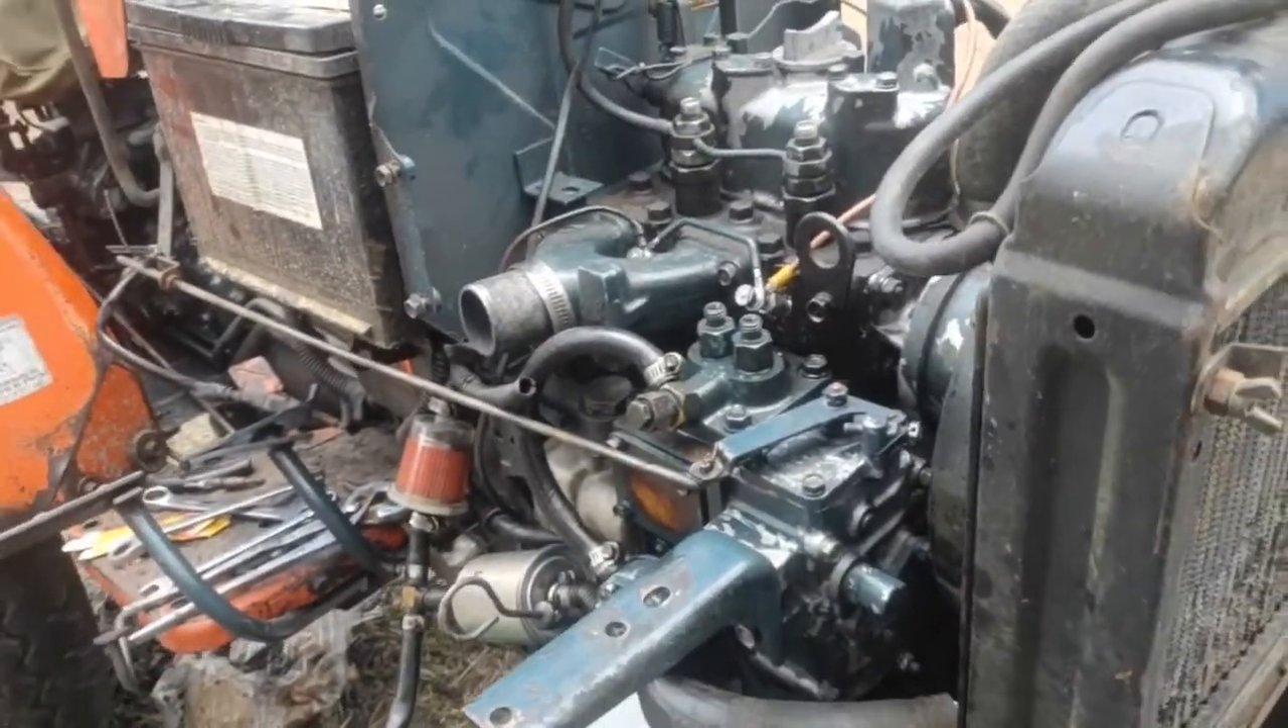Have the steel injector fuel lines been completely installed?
No.